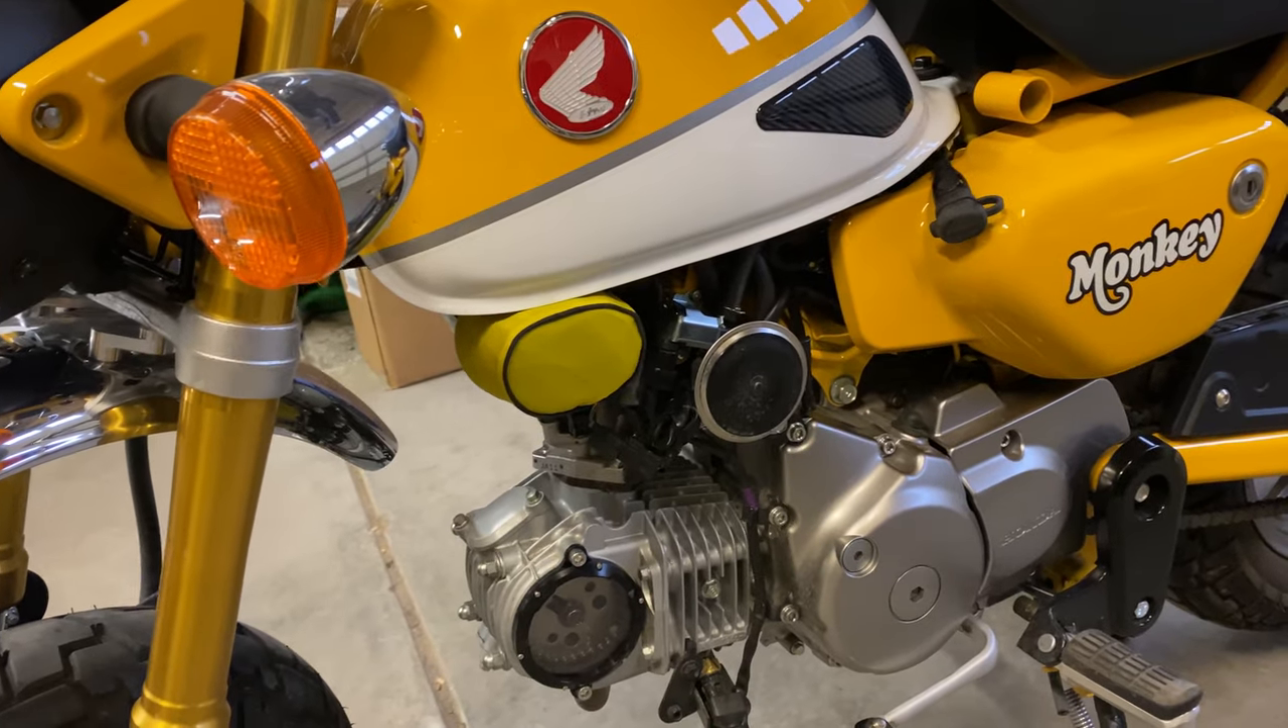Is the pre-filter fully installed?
Yes.